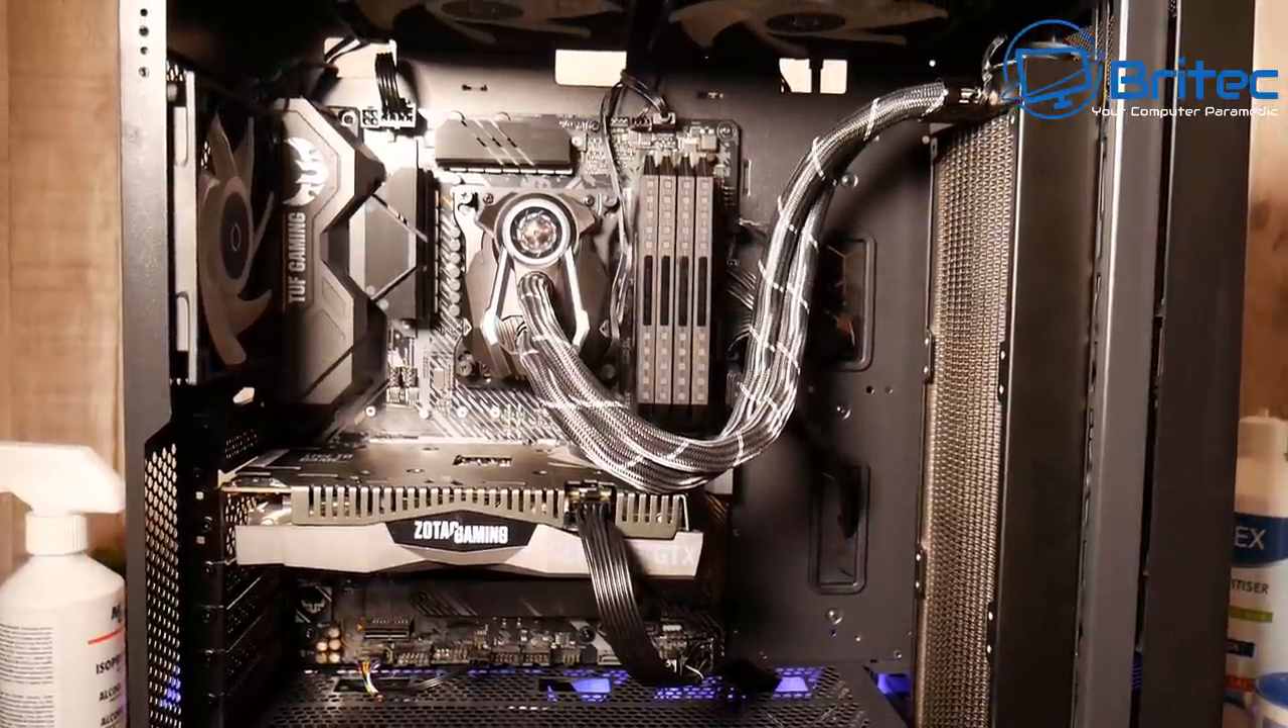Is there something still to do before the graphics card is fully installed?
No.